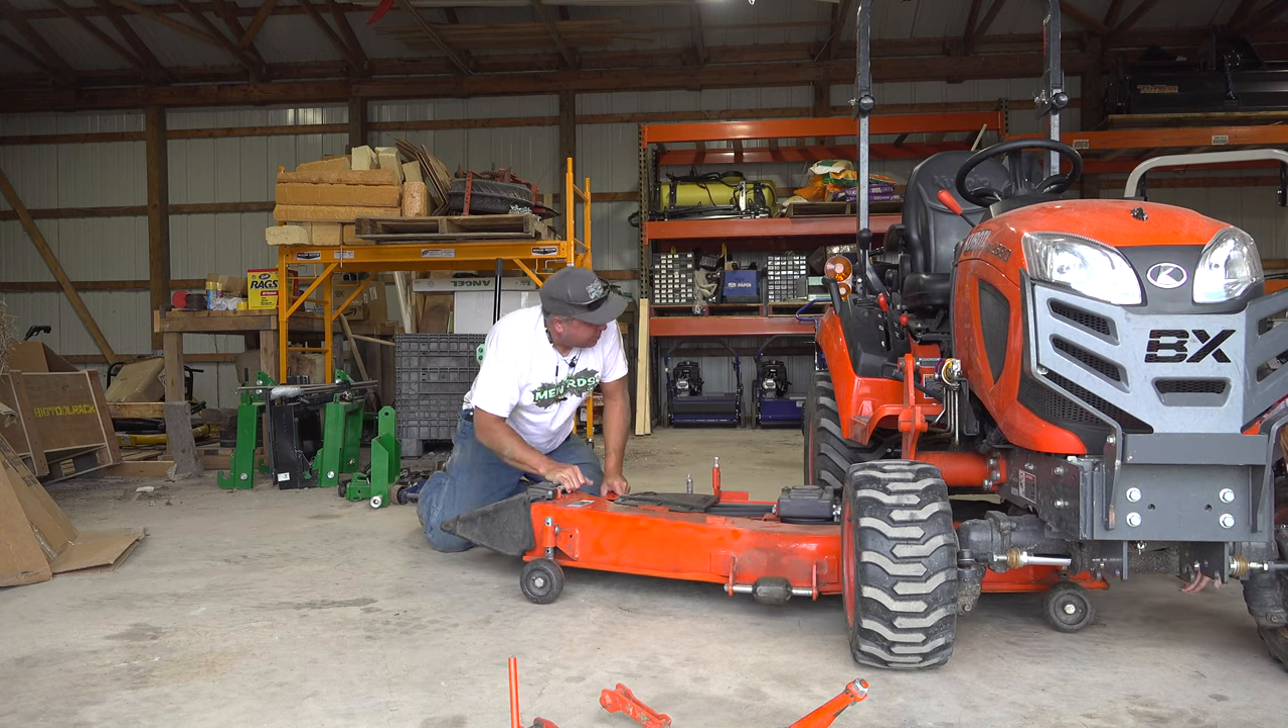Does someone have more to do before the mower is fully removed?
Yes.